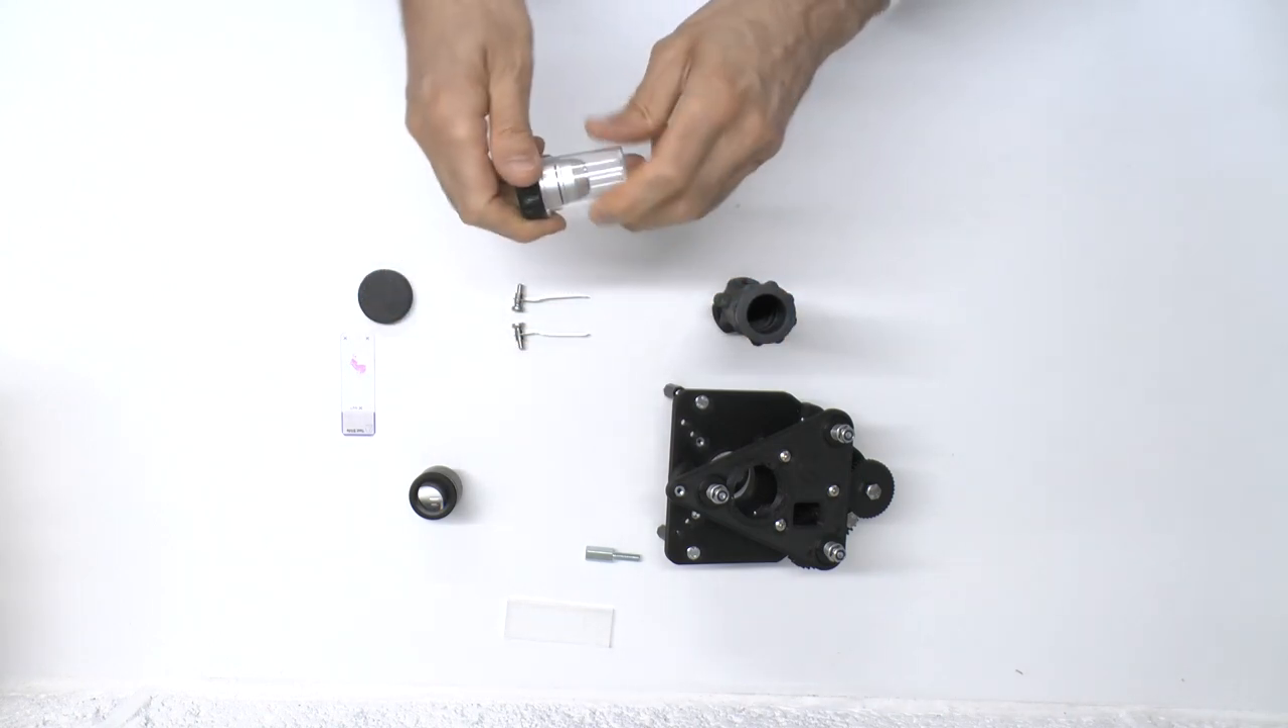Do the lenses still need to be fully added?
Yes.